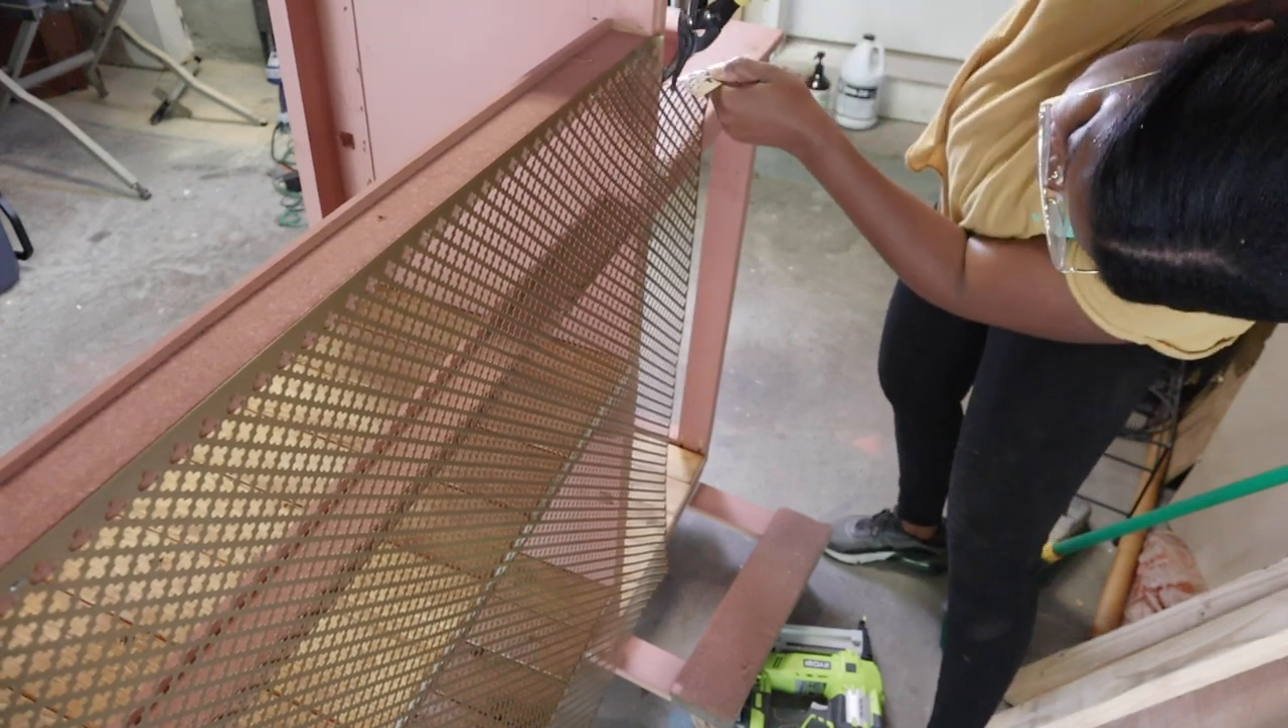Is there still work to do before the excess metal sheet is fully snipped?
Yes.